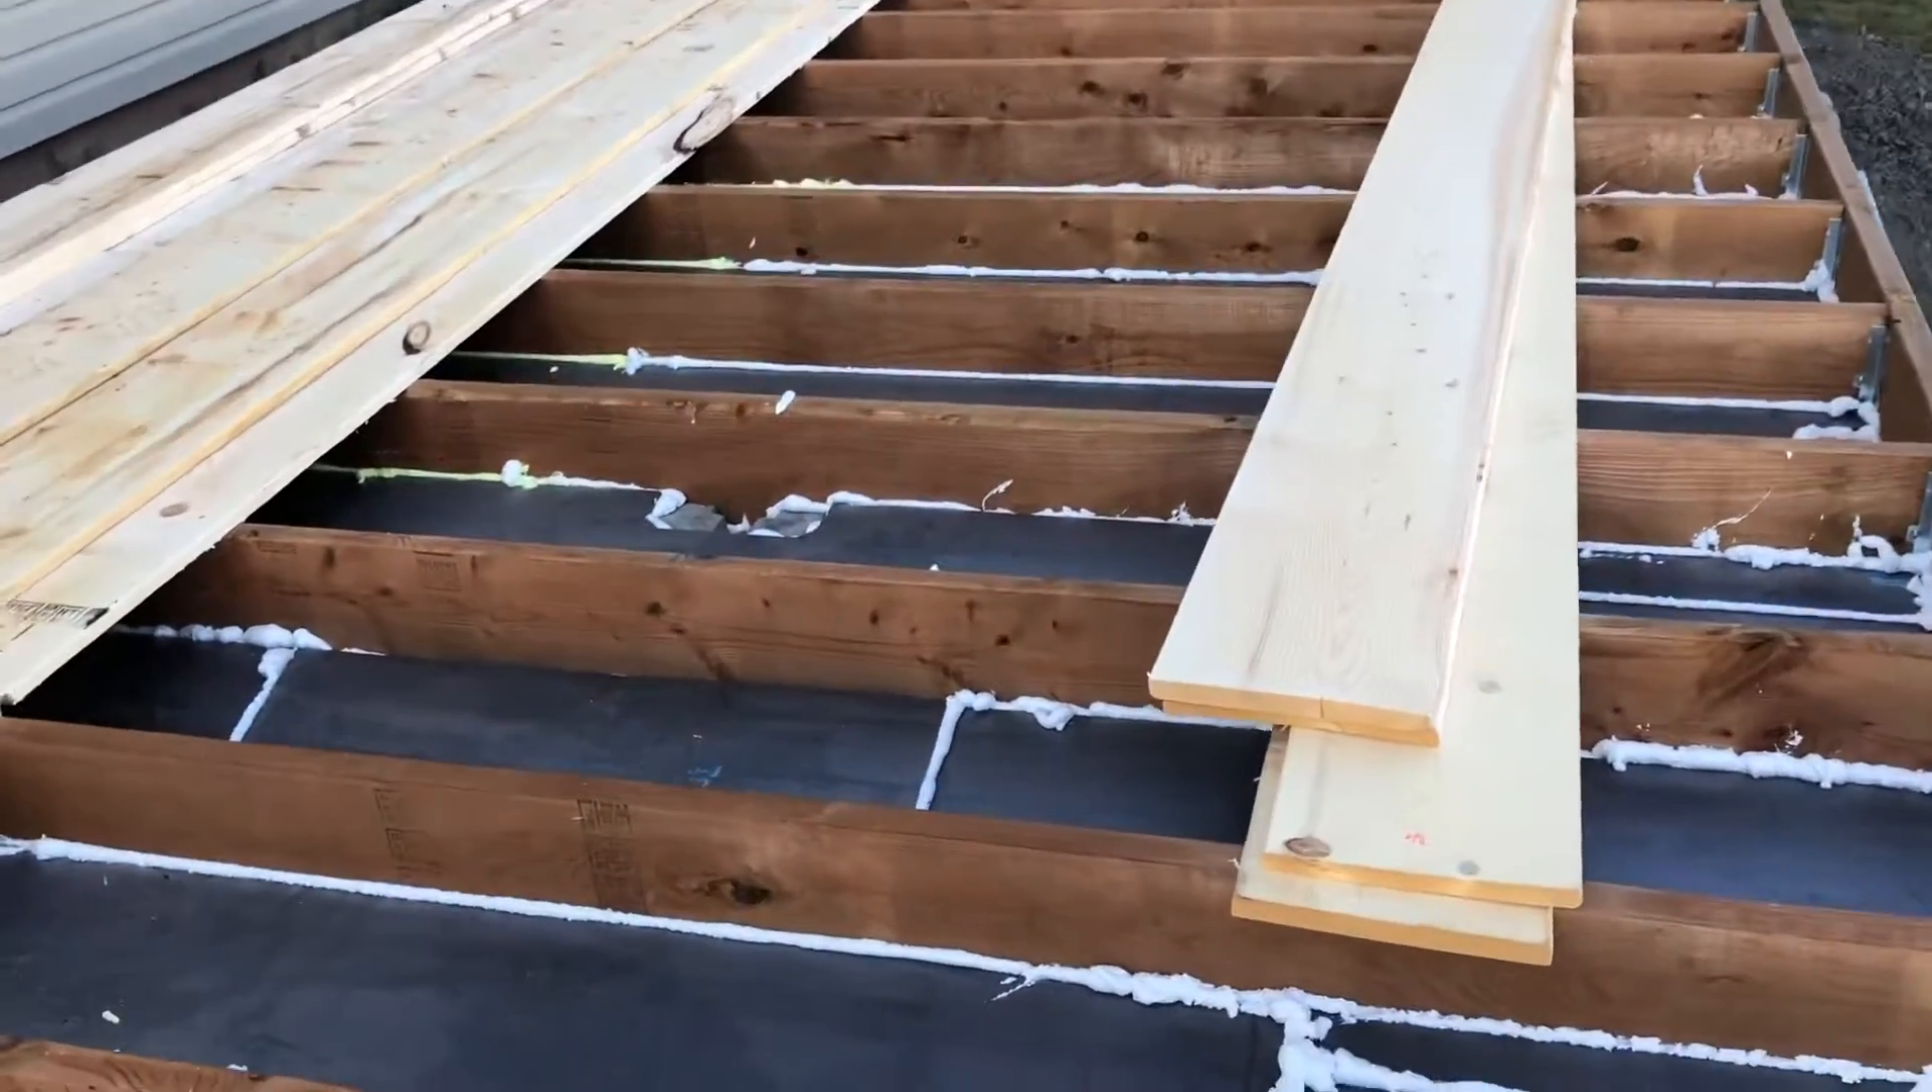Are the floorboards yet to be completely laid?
Yes.